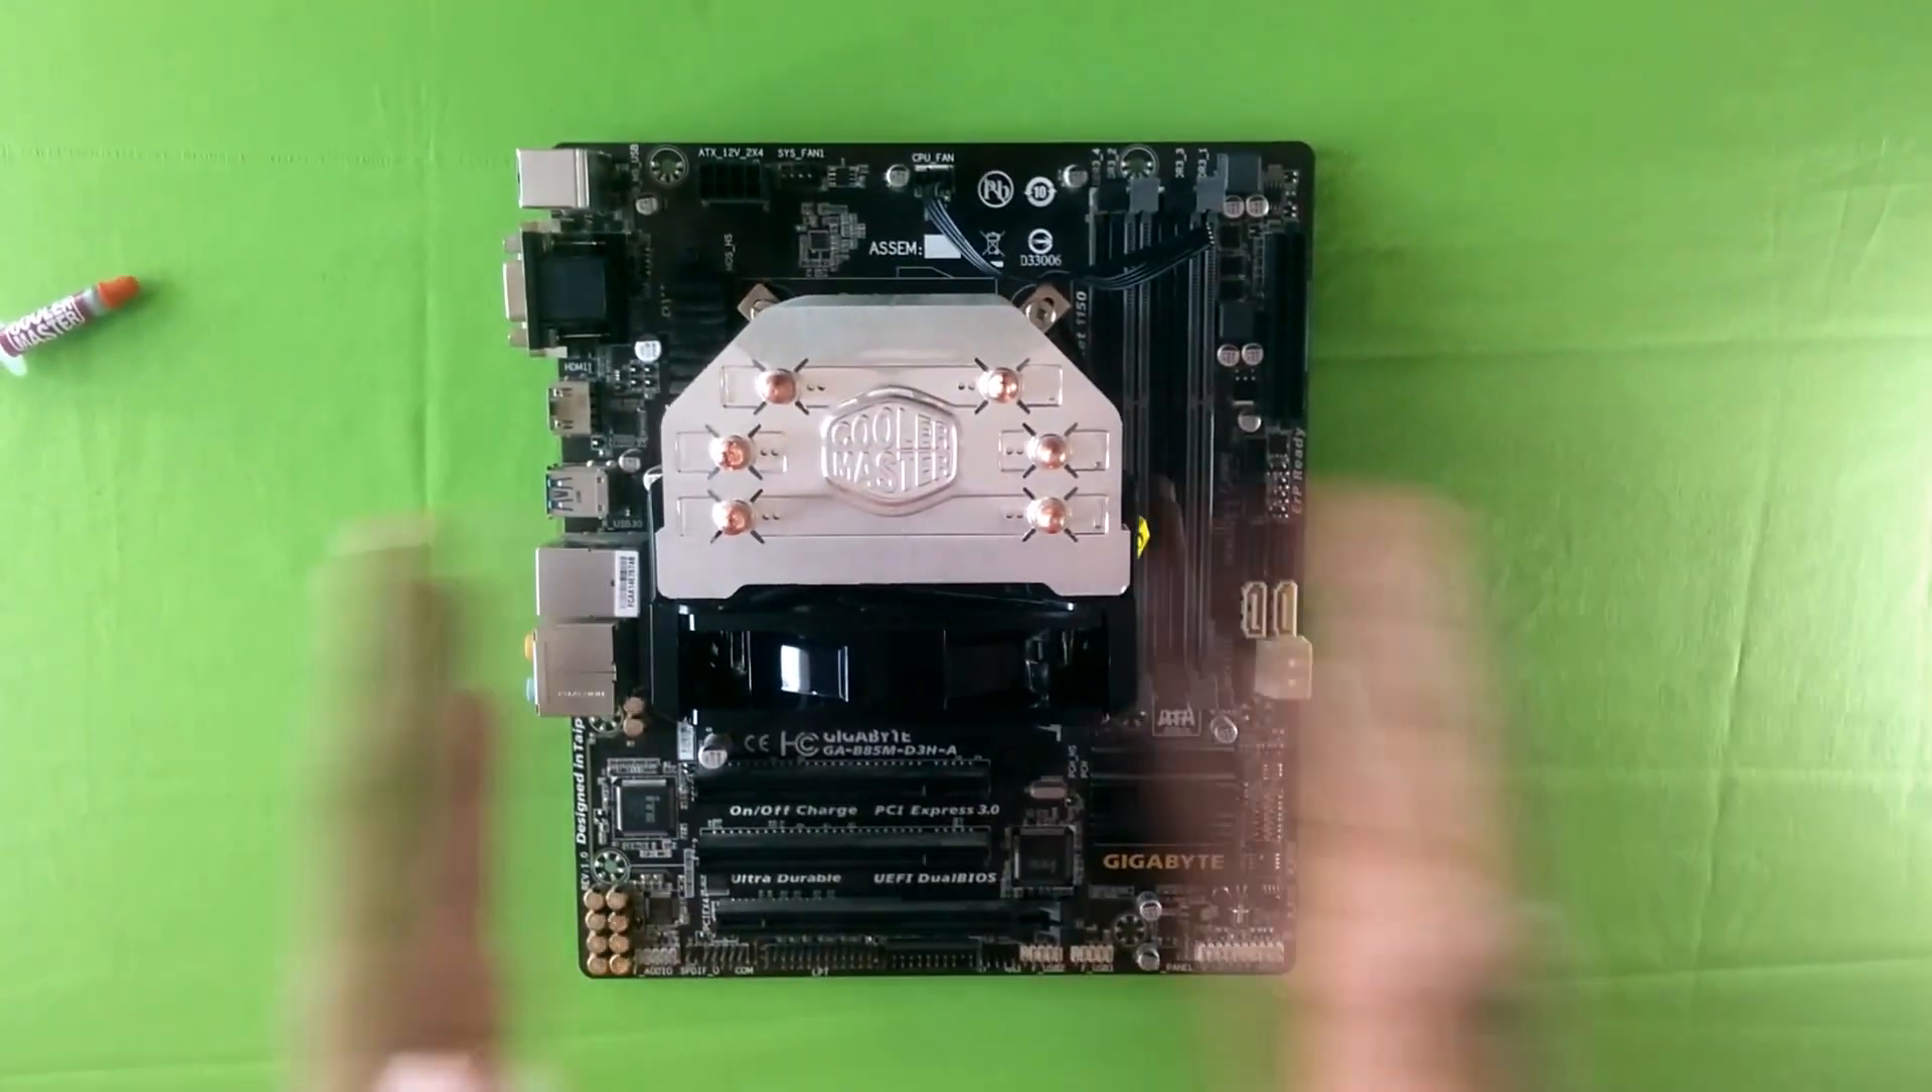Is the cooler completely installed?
Yes.